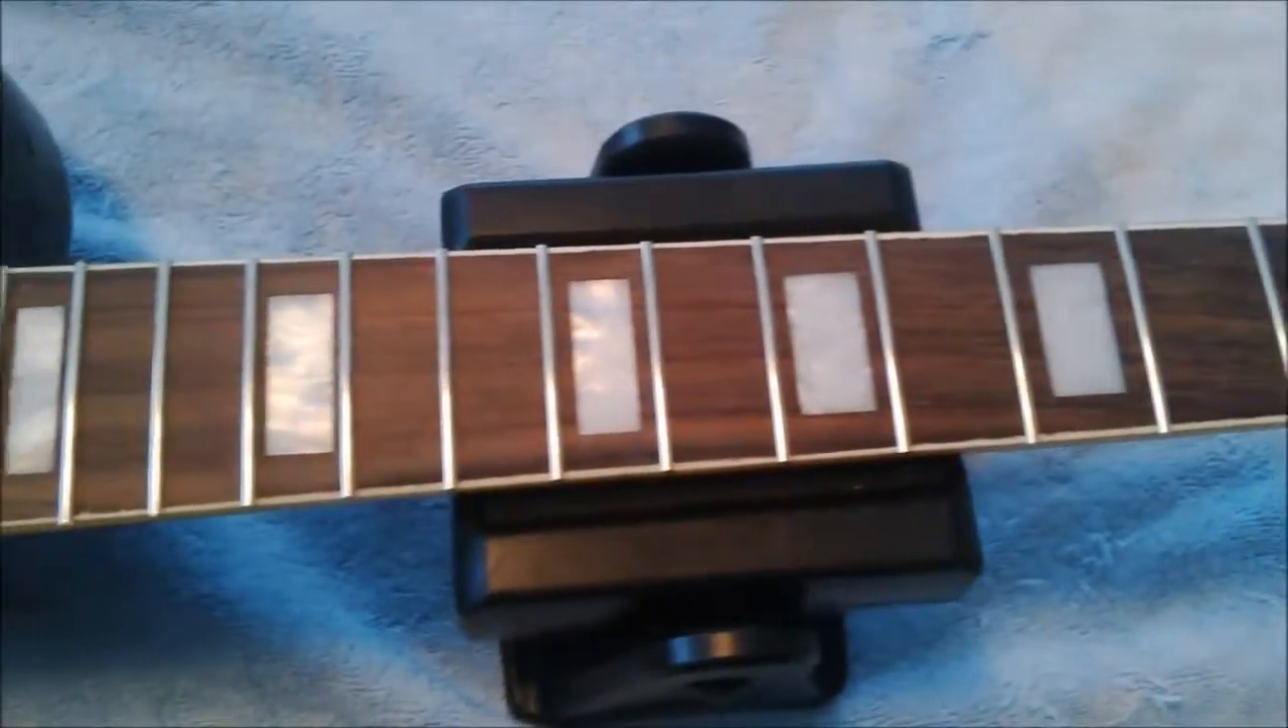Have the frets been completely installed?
Yes.